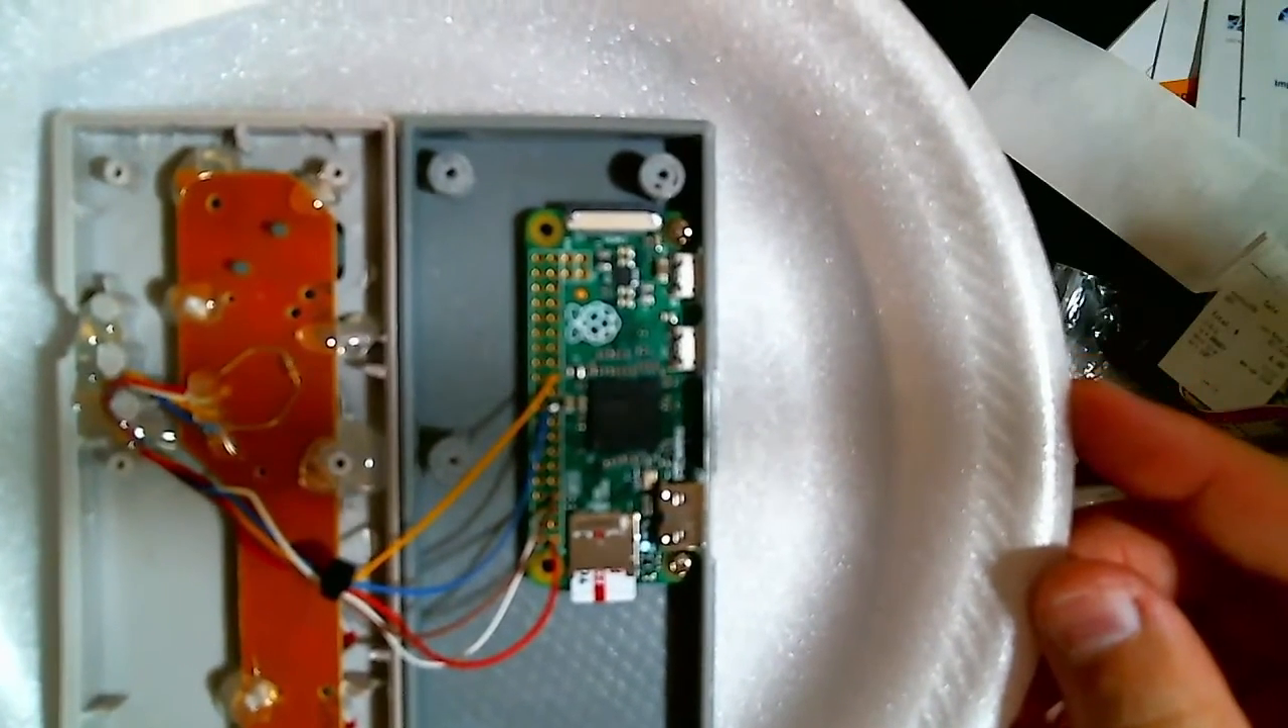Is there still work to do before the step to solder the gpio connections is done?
No.